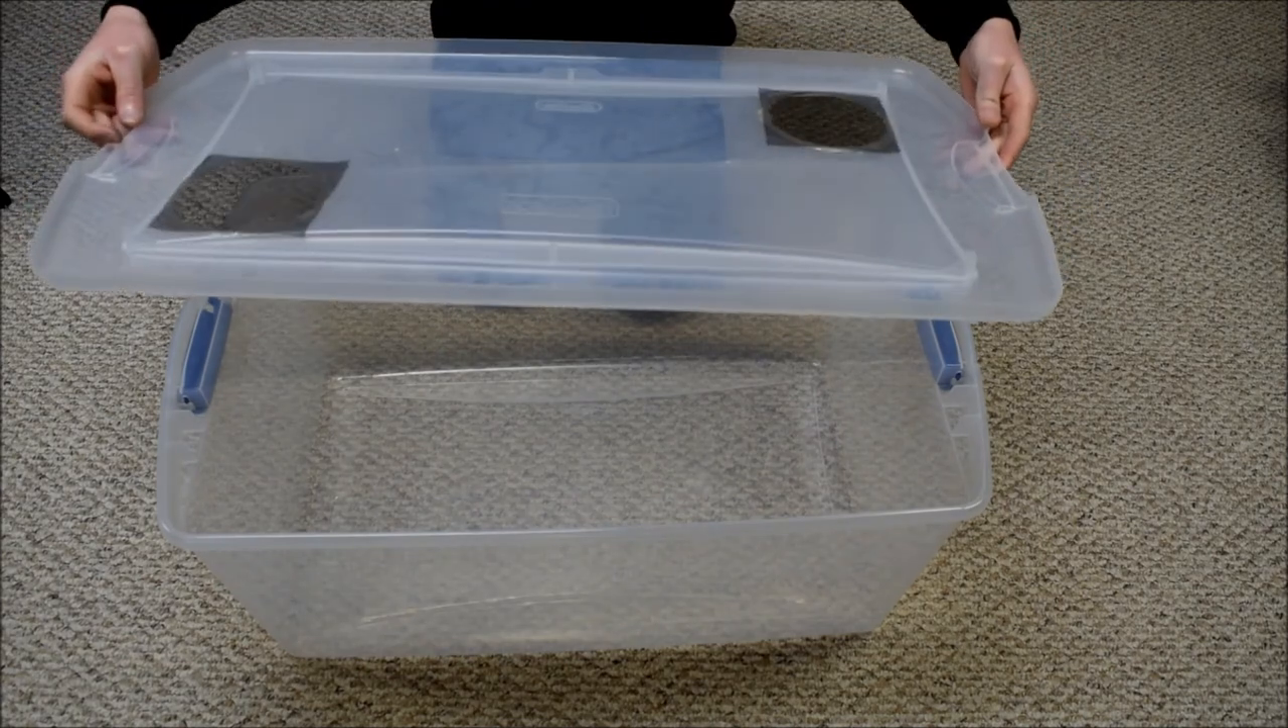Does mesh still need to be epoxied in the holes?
No.